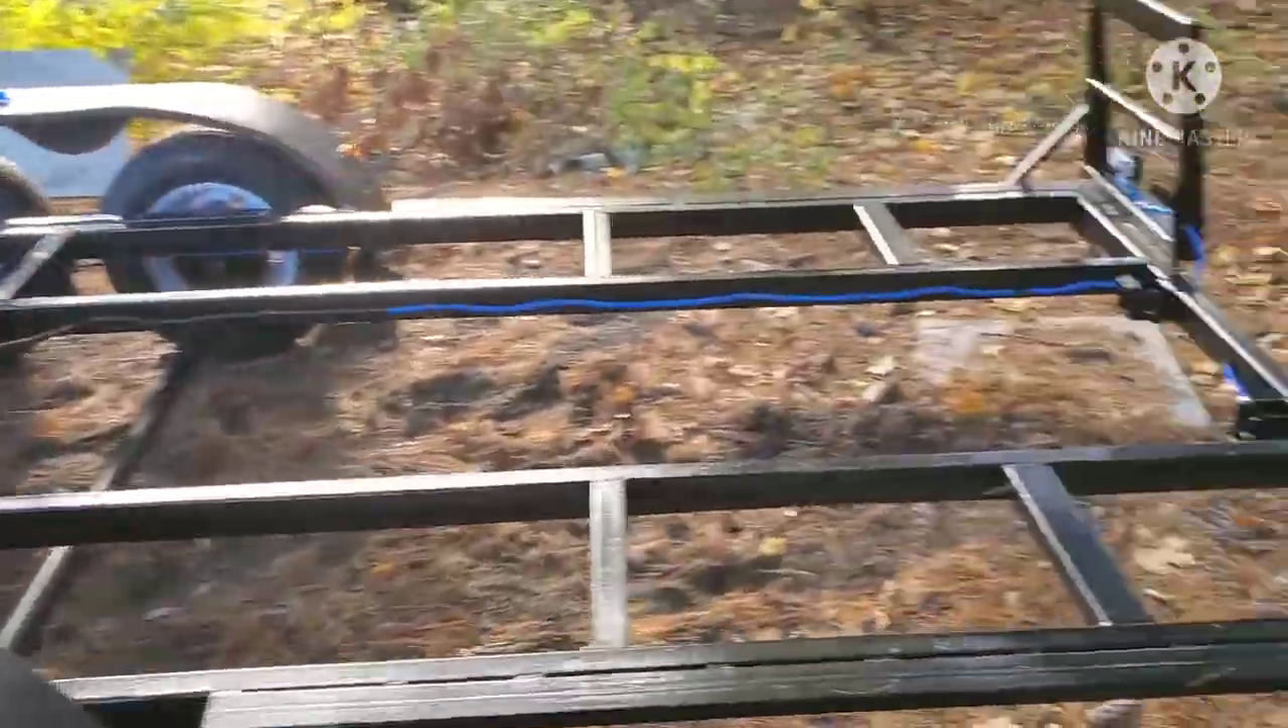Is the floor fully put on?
No.